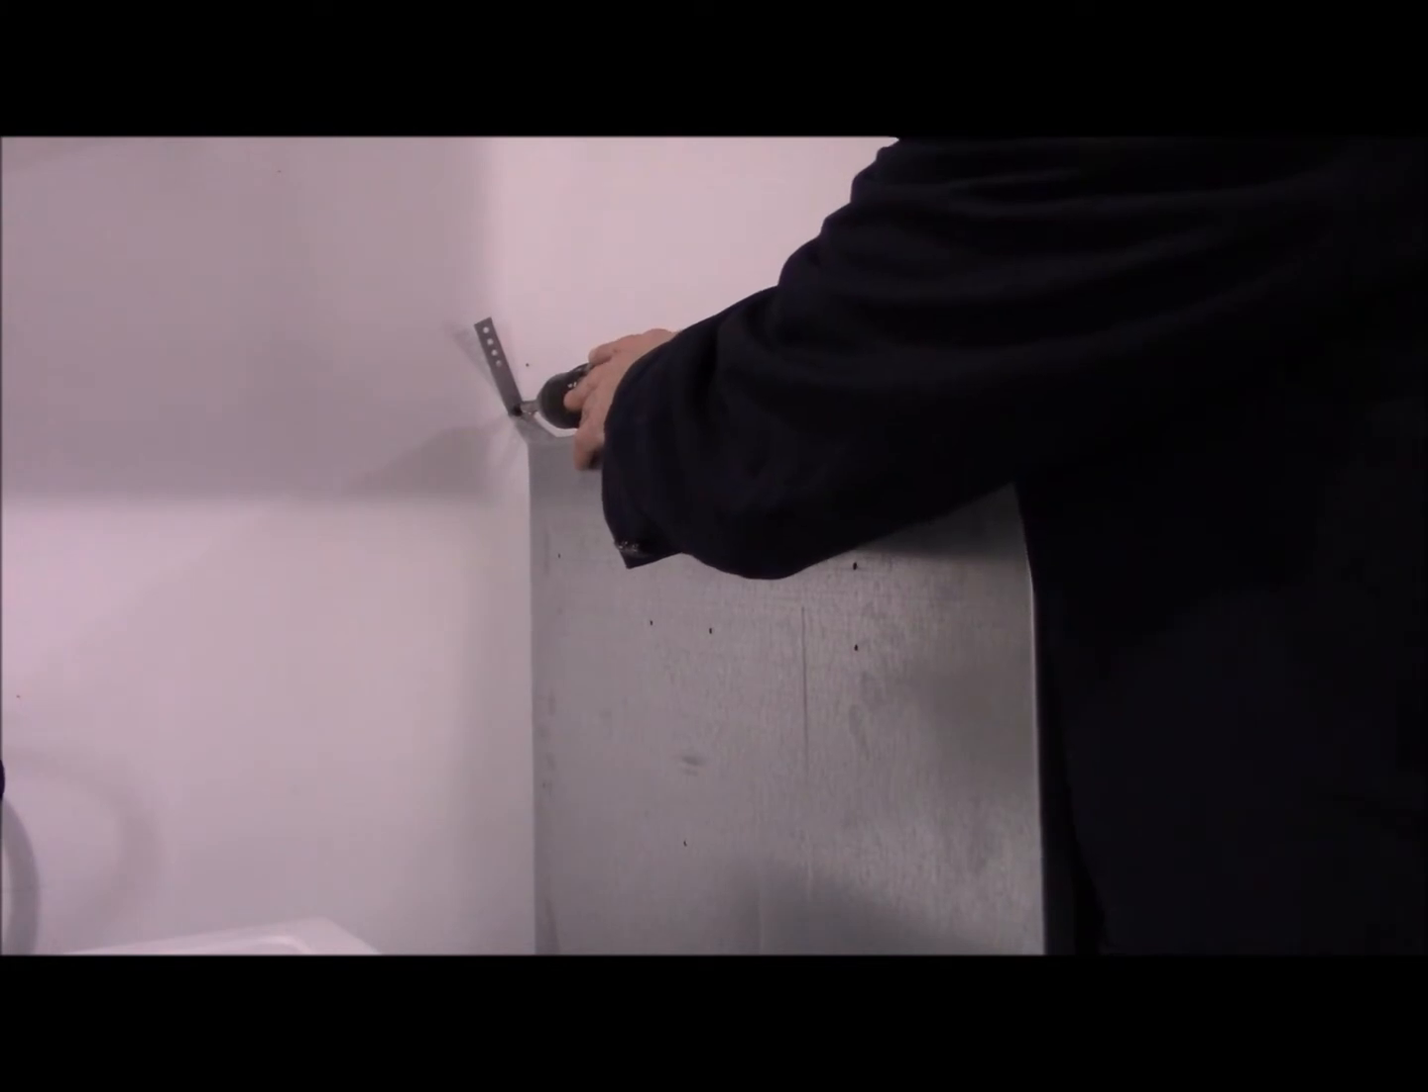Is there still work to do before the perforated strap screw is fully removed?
Yes.